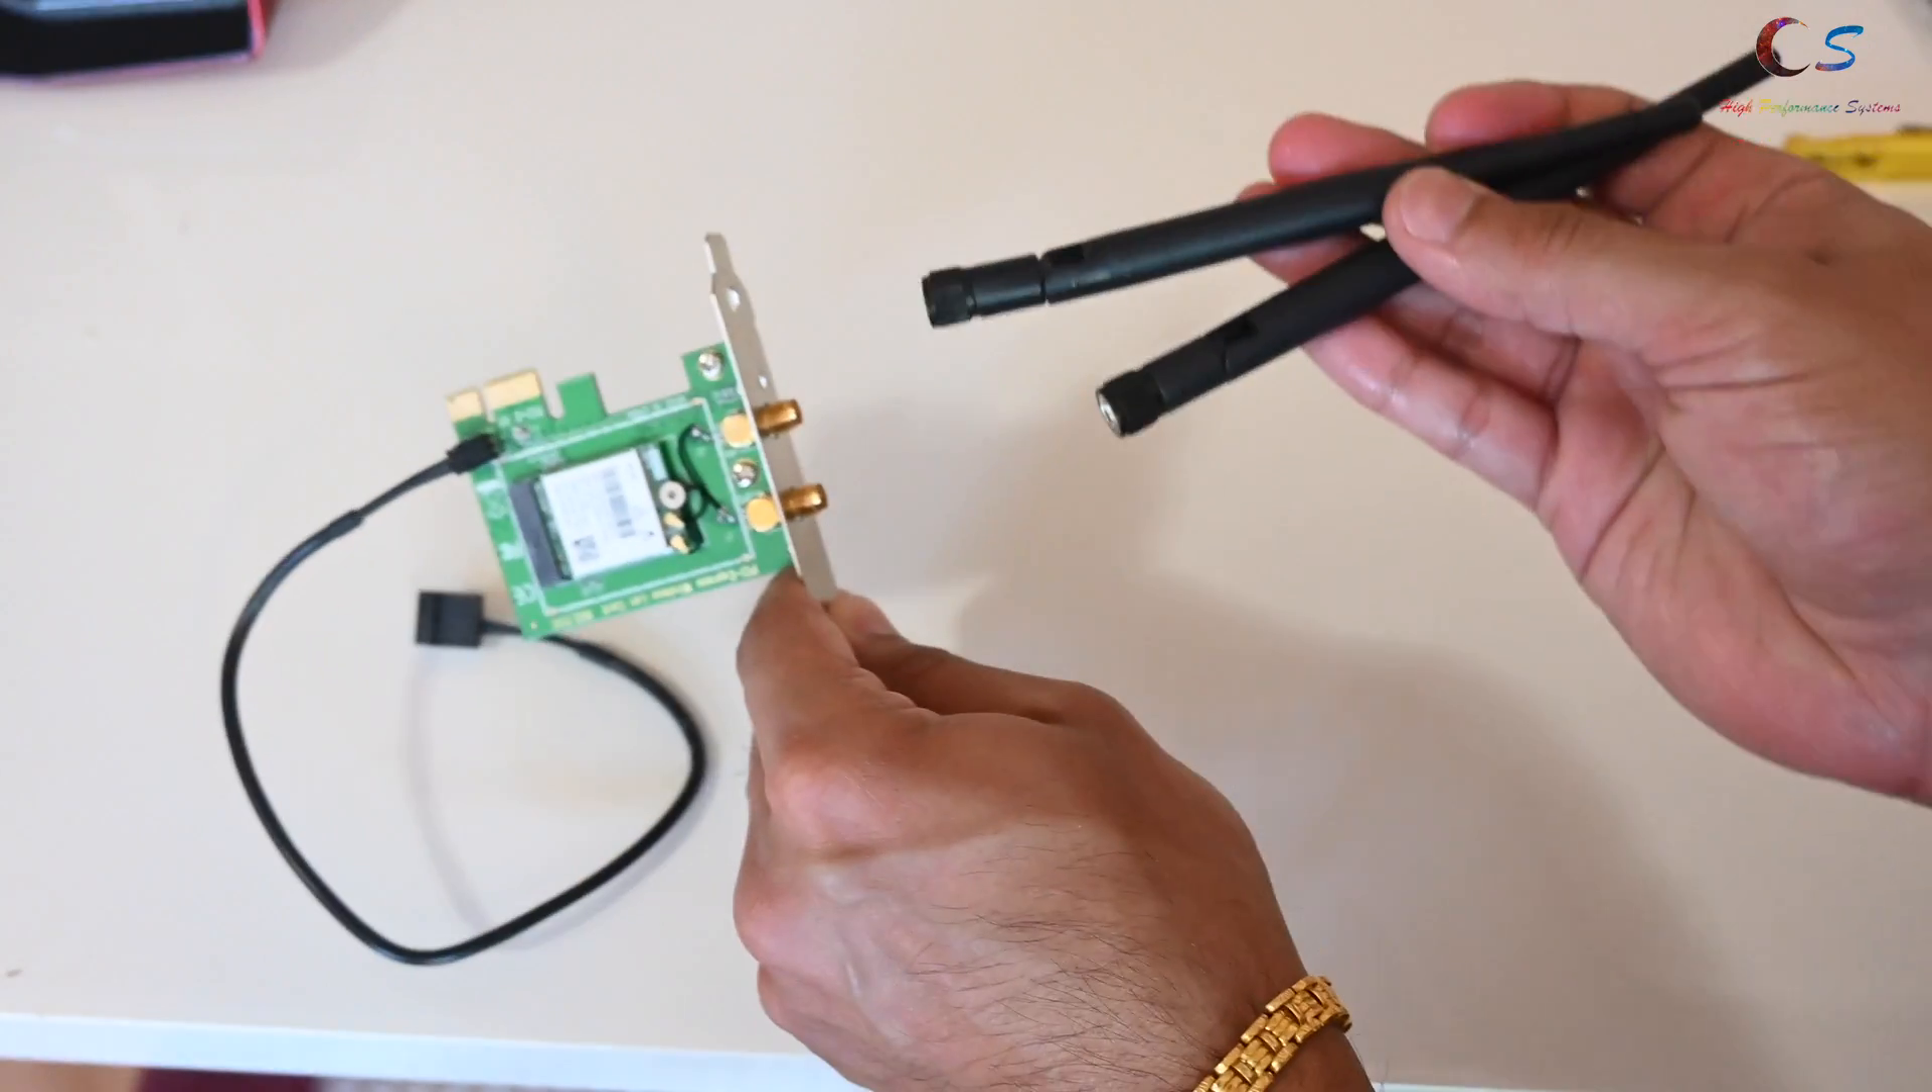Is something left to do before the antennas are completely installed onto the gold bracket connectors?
Yes.